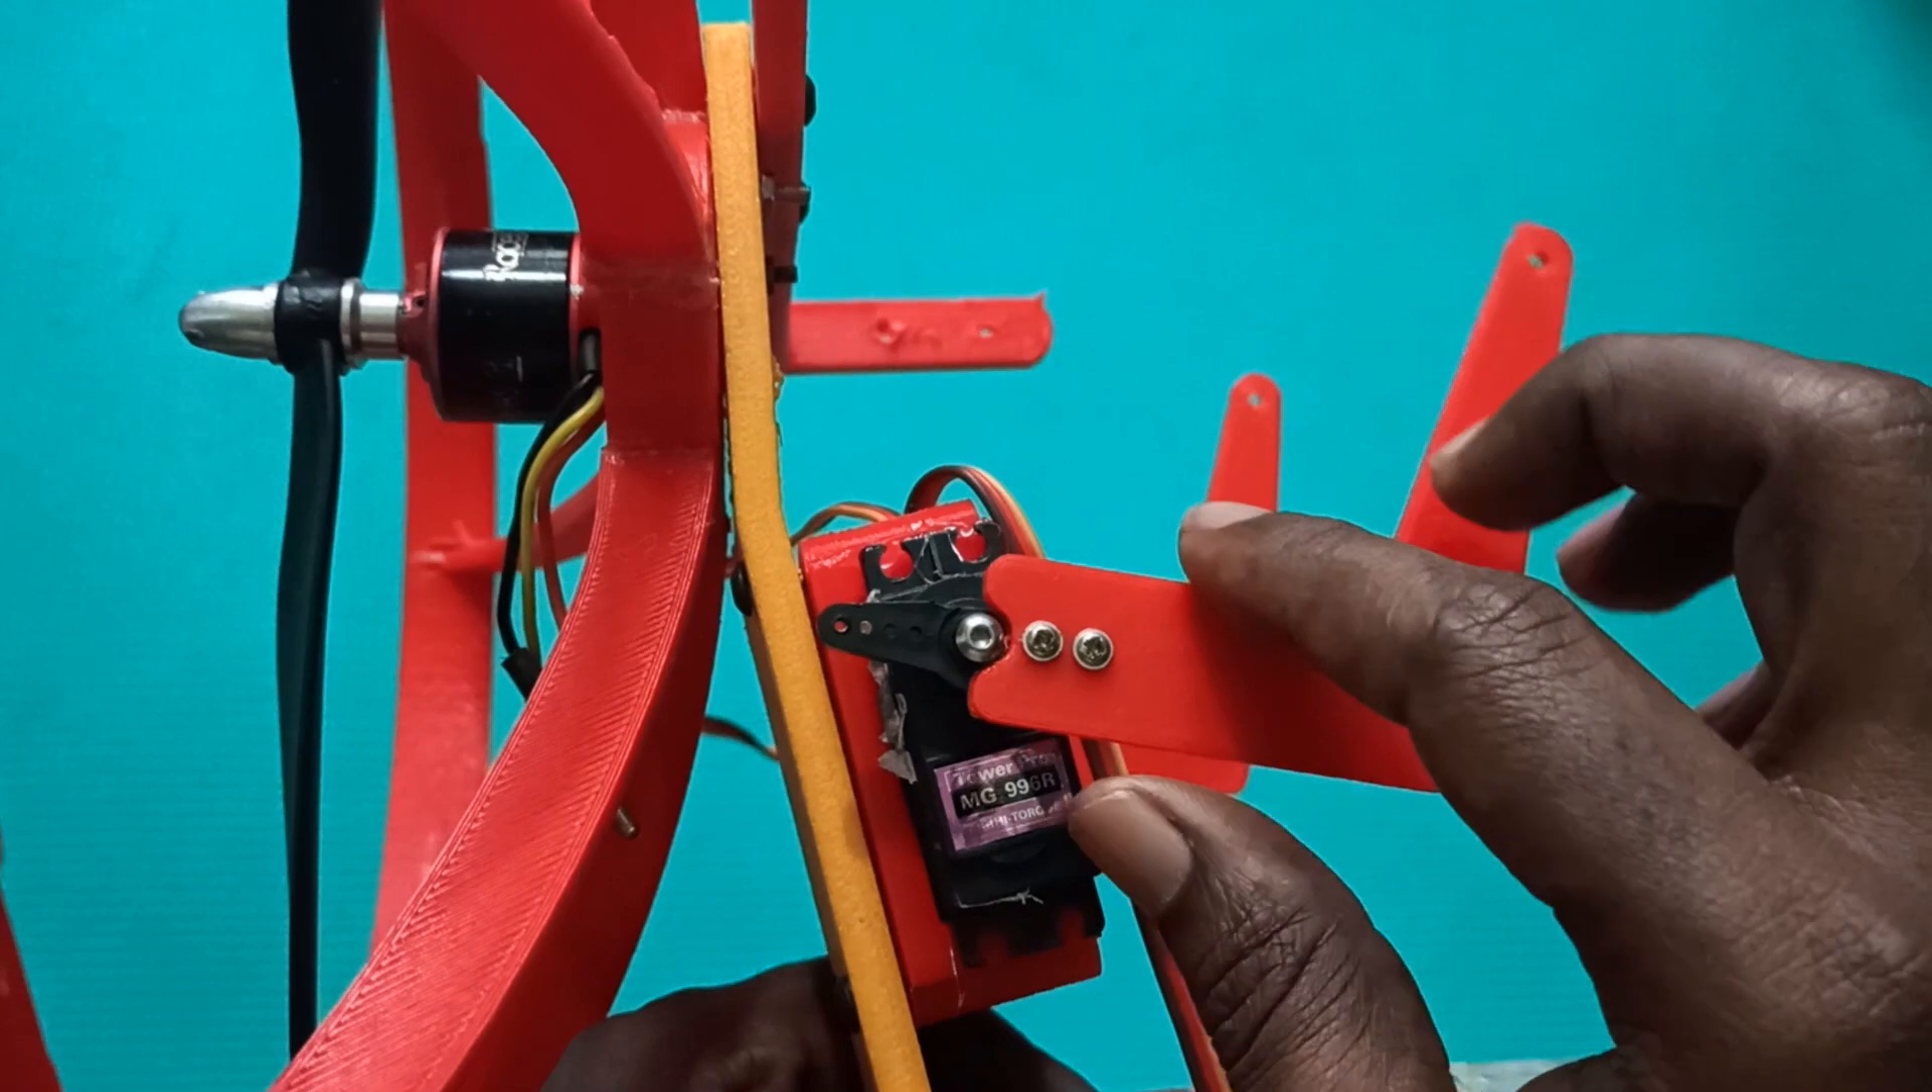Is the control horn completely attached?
Yes.